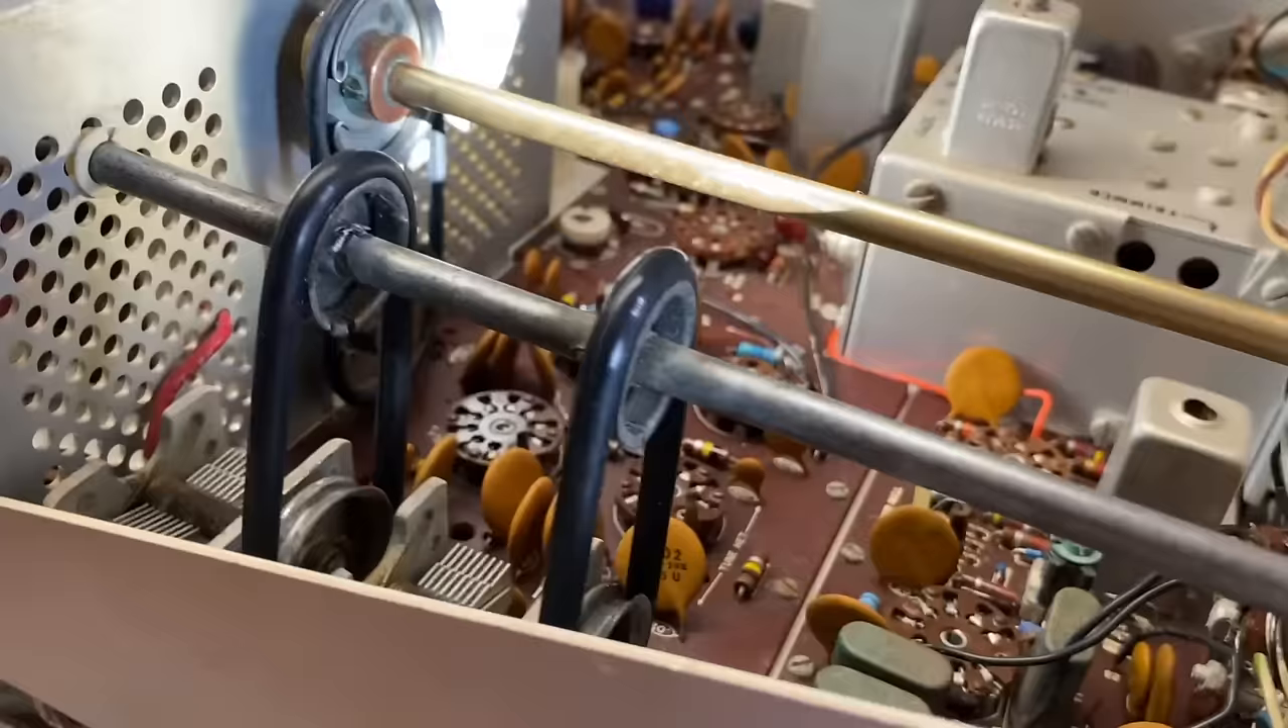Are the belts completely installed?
Yes.